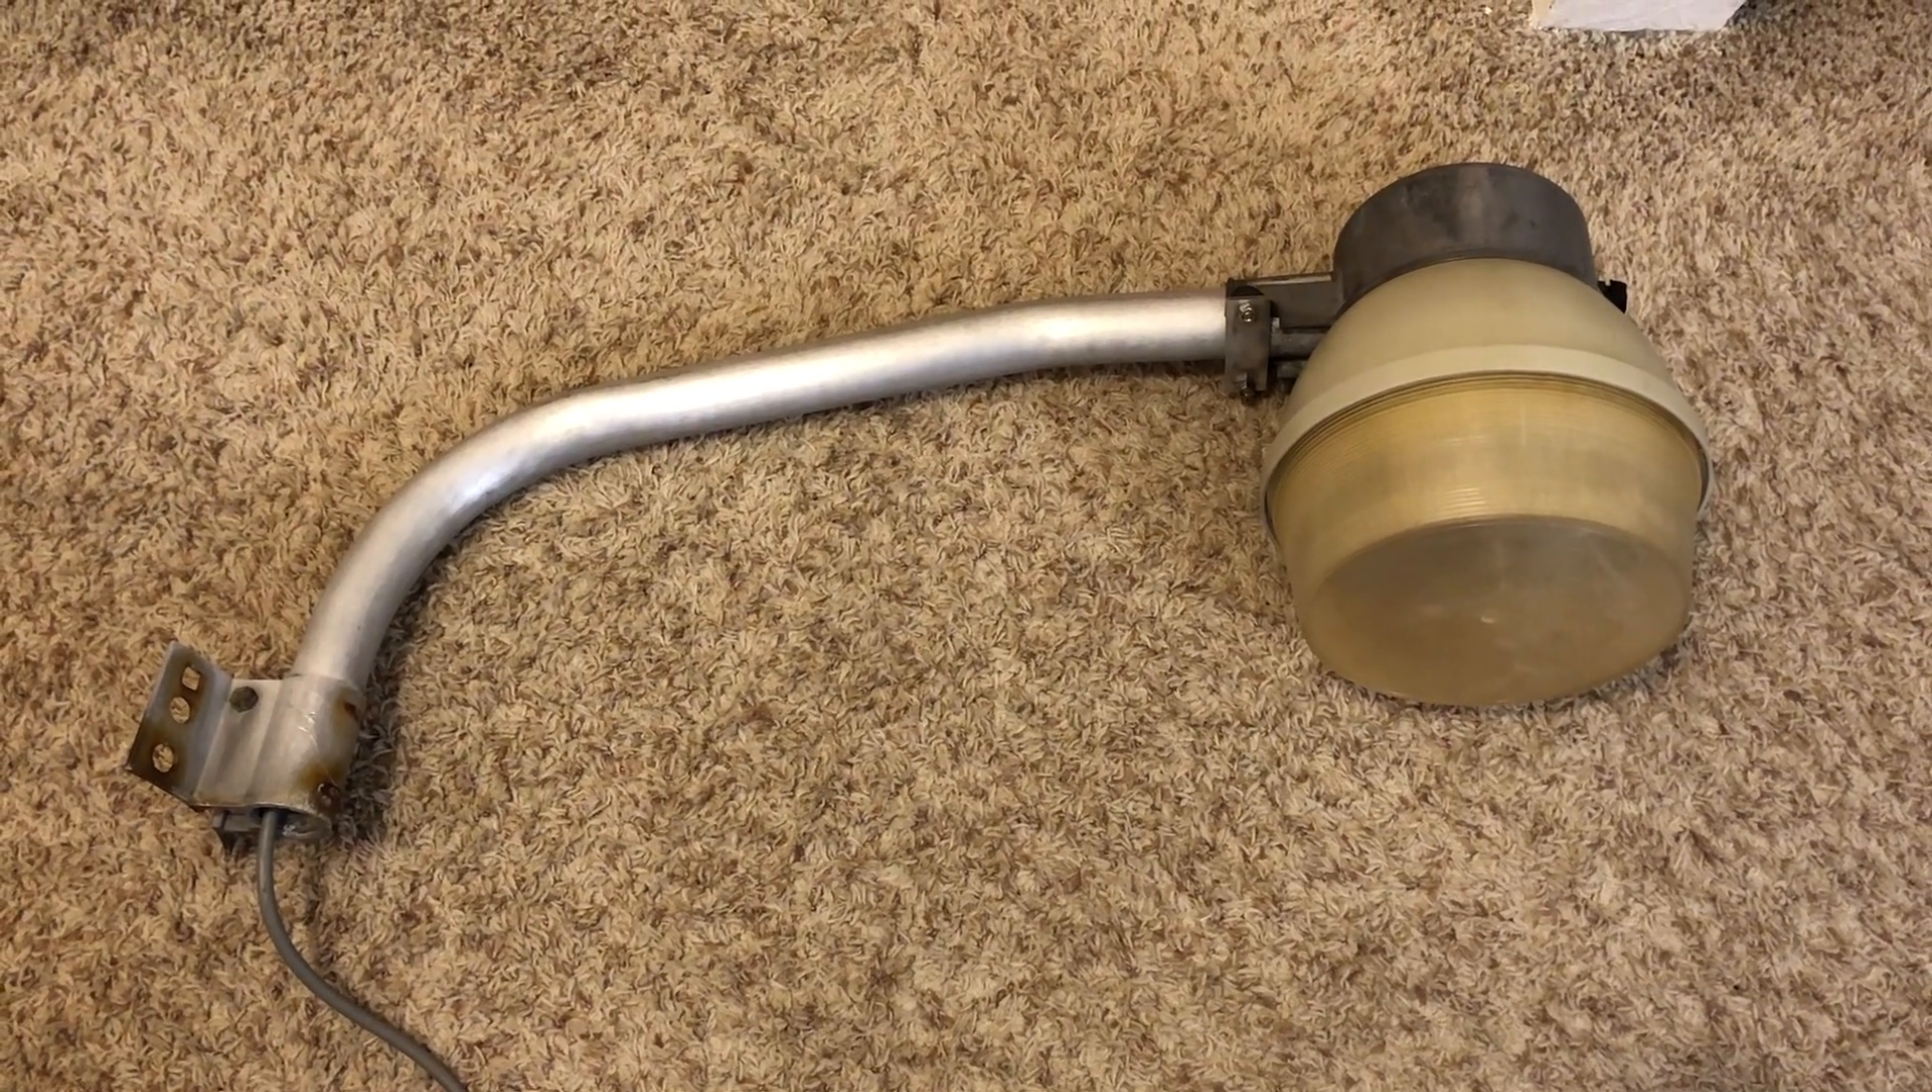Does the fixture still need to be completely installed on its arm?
No.